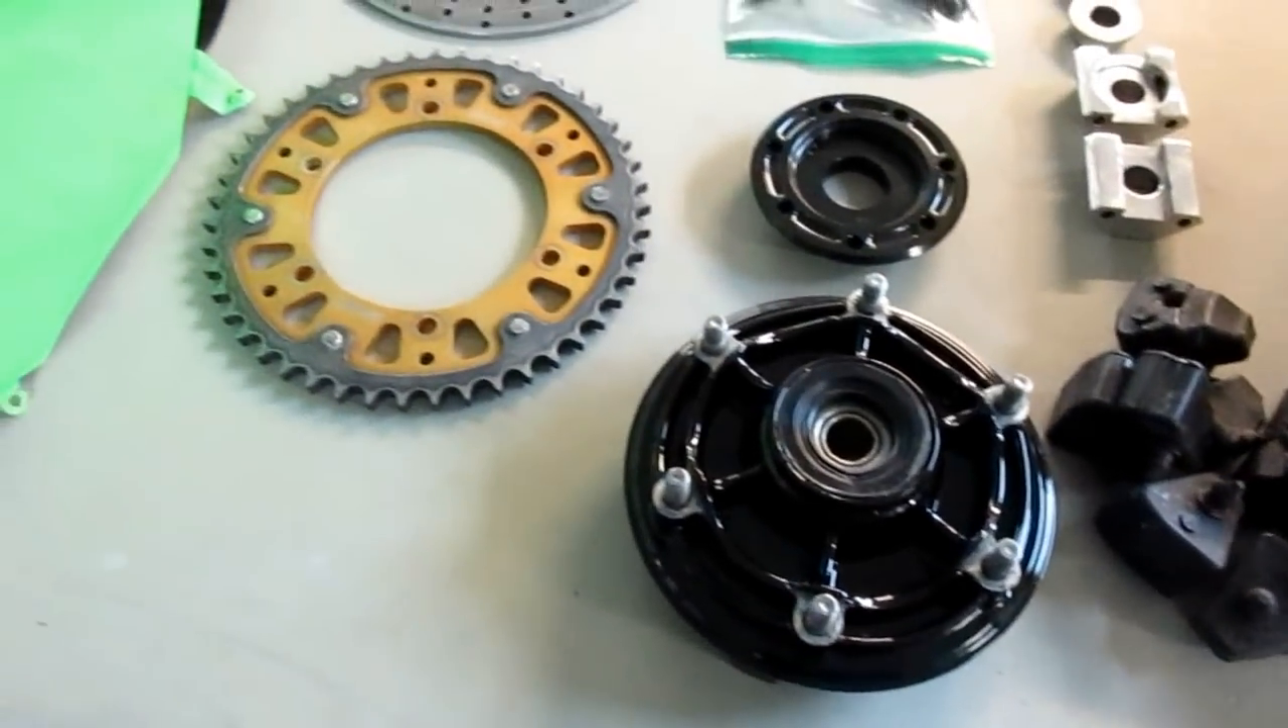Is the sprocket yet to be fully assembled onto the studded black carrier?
Yes.